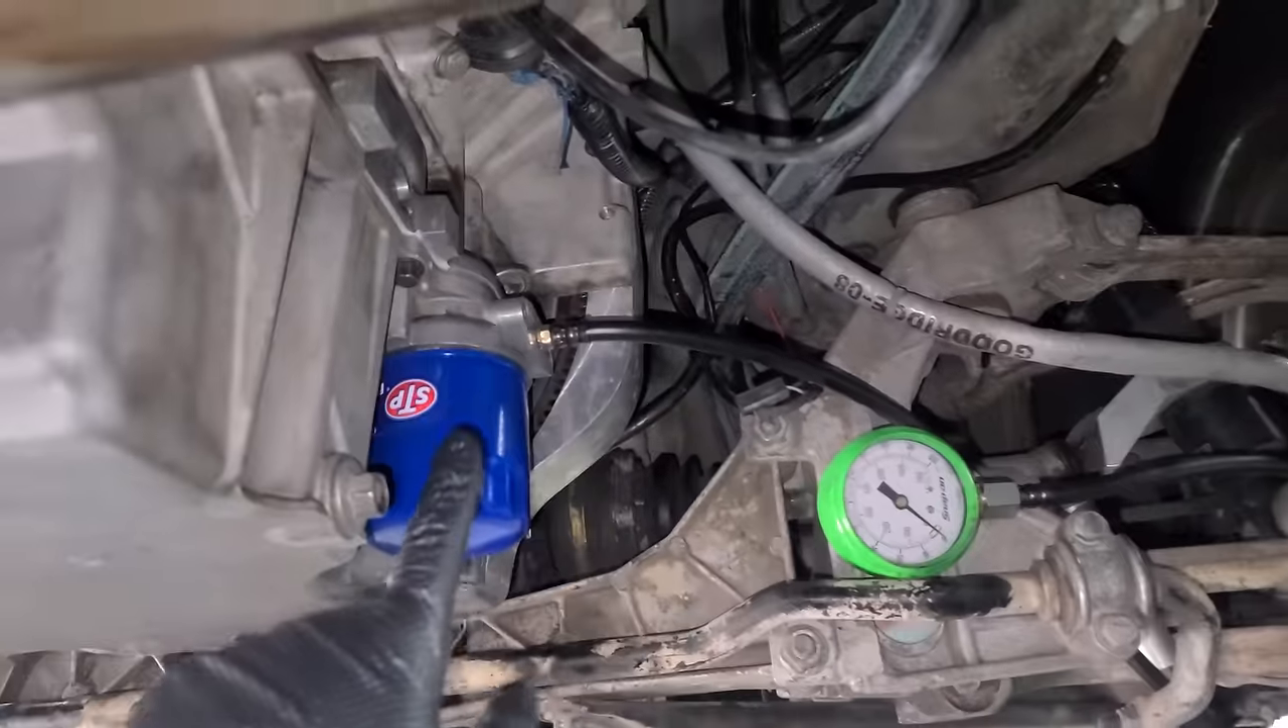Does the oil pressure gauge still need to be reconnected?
No.